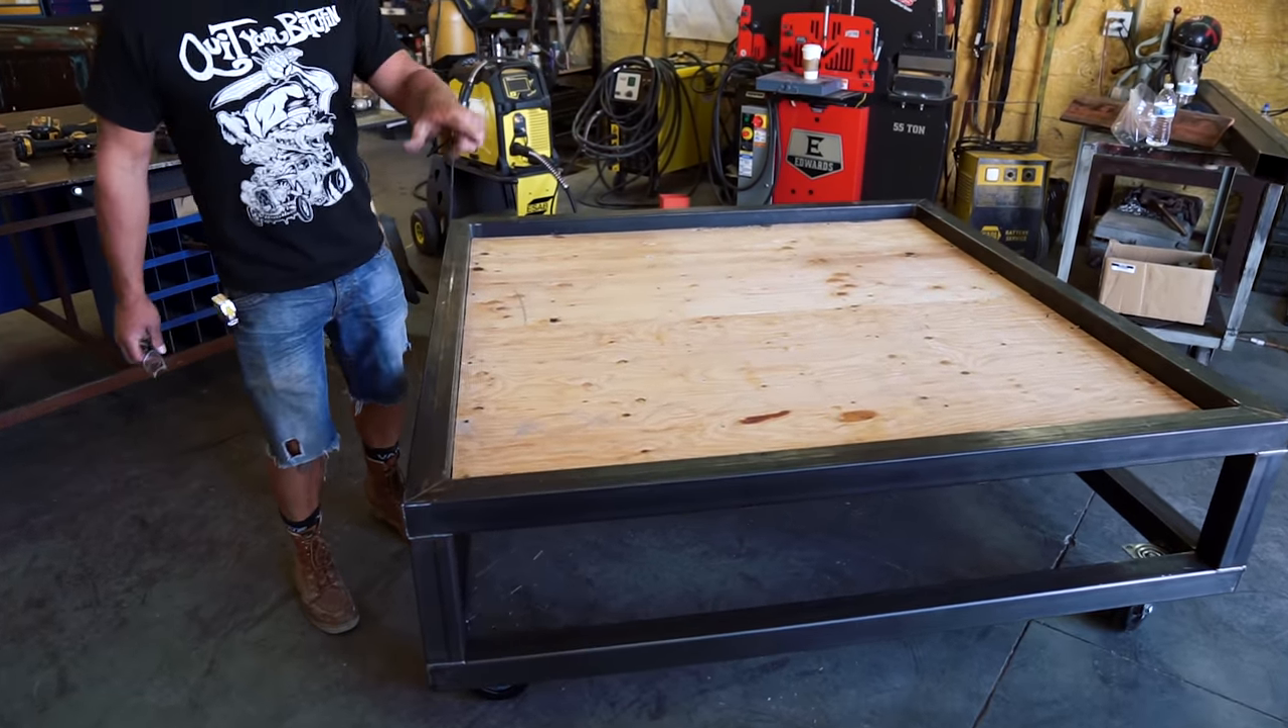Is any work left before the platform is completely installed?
No.